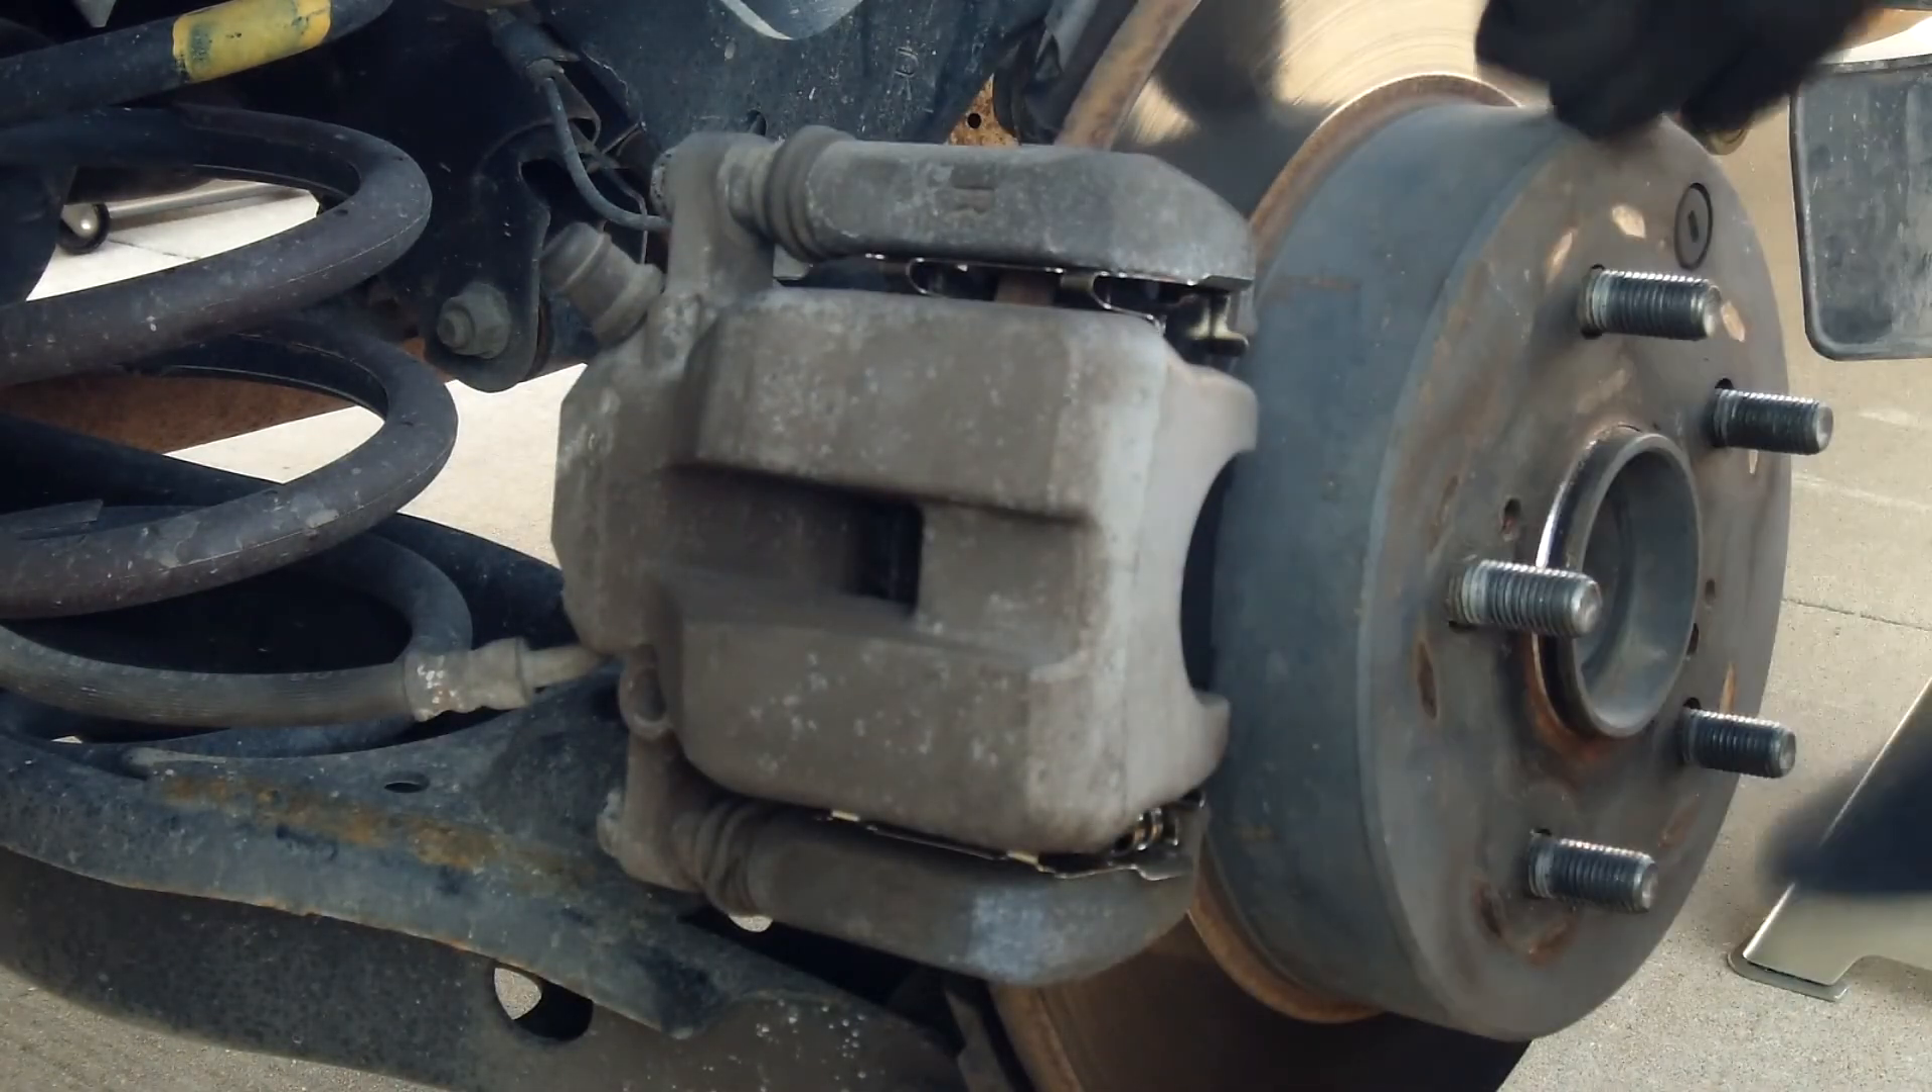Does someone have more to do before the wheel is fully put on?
Yes.